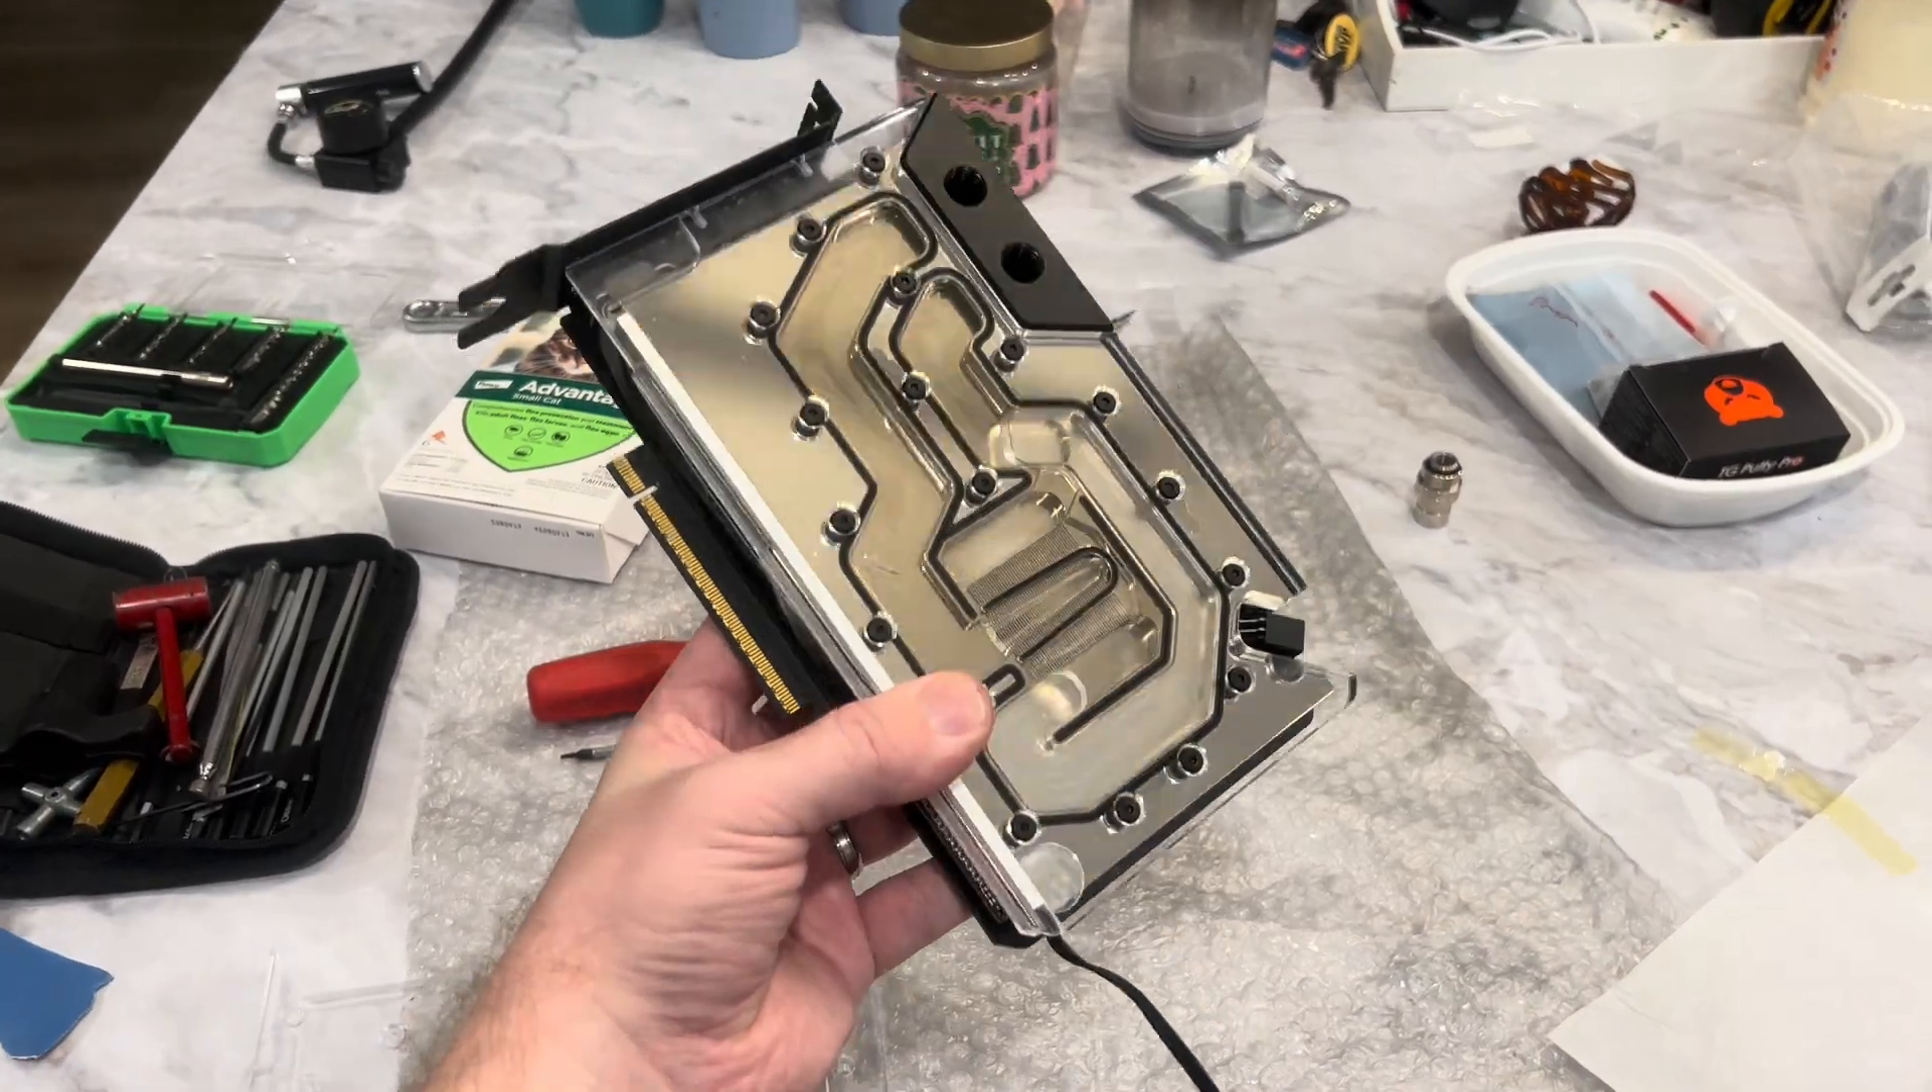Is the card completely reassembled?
Yes.